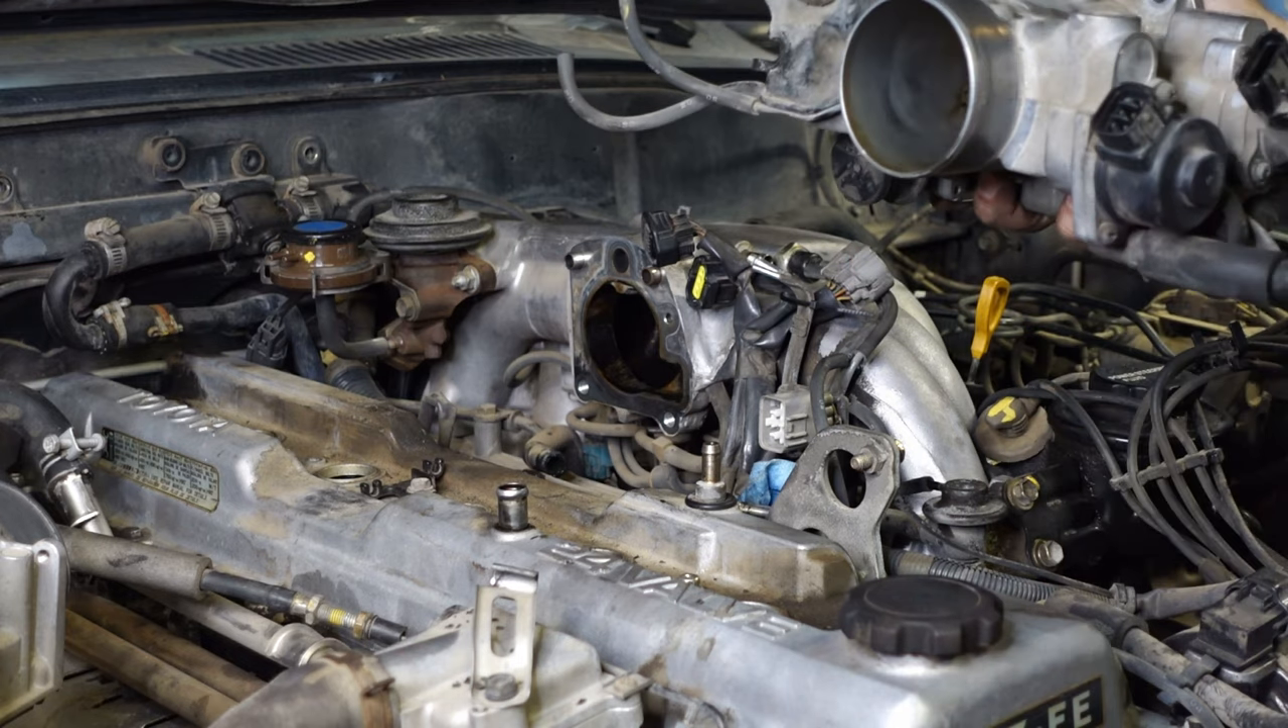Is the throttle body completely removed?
Yes.